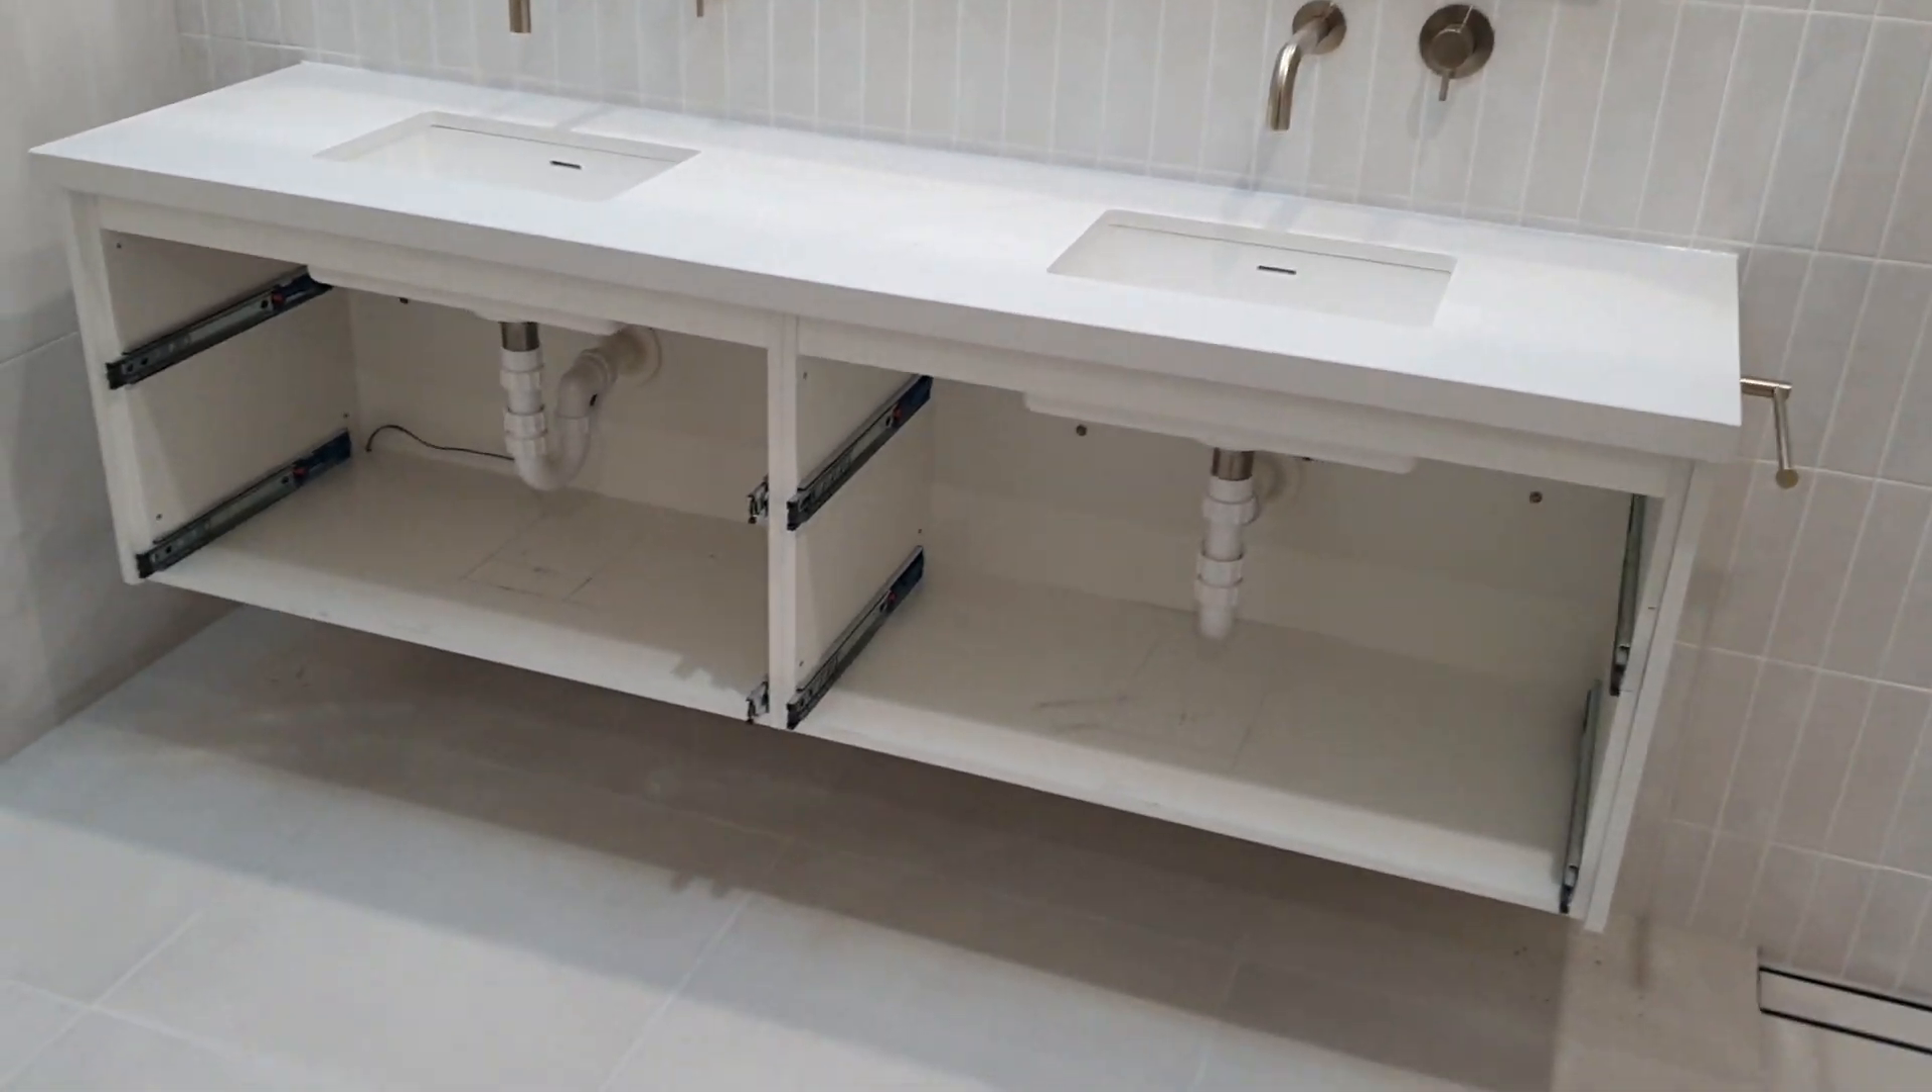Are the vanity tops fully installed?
Yes.